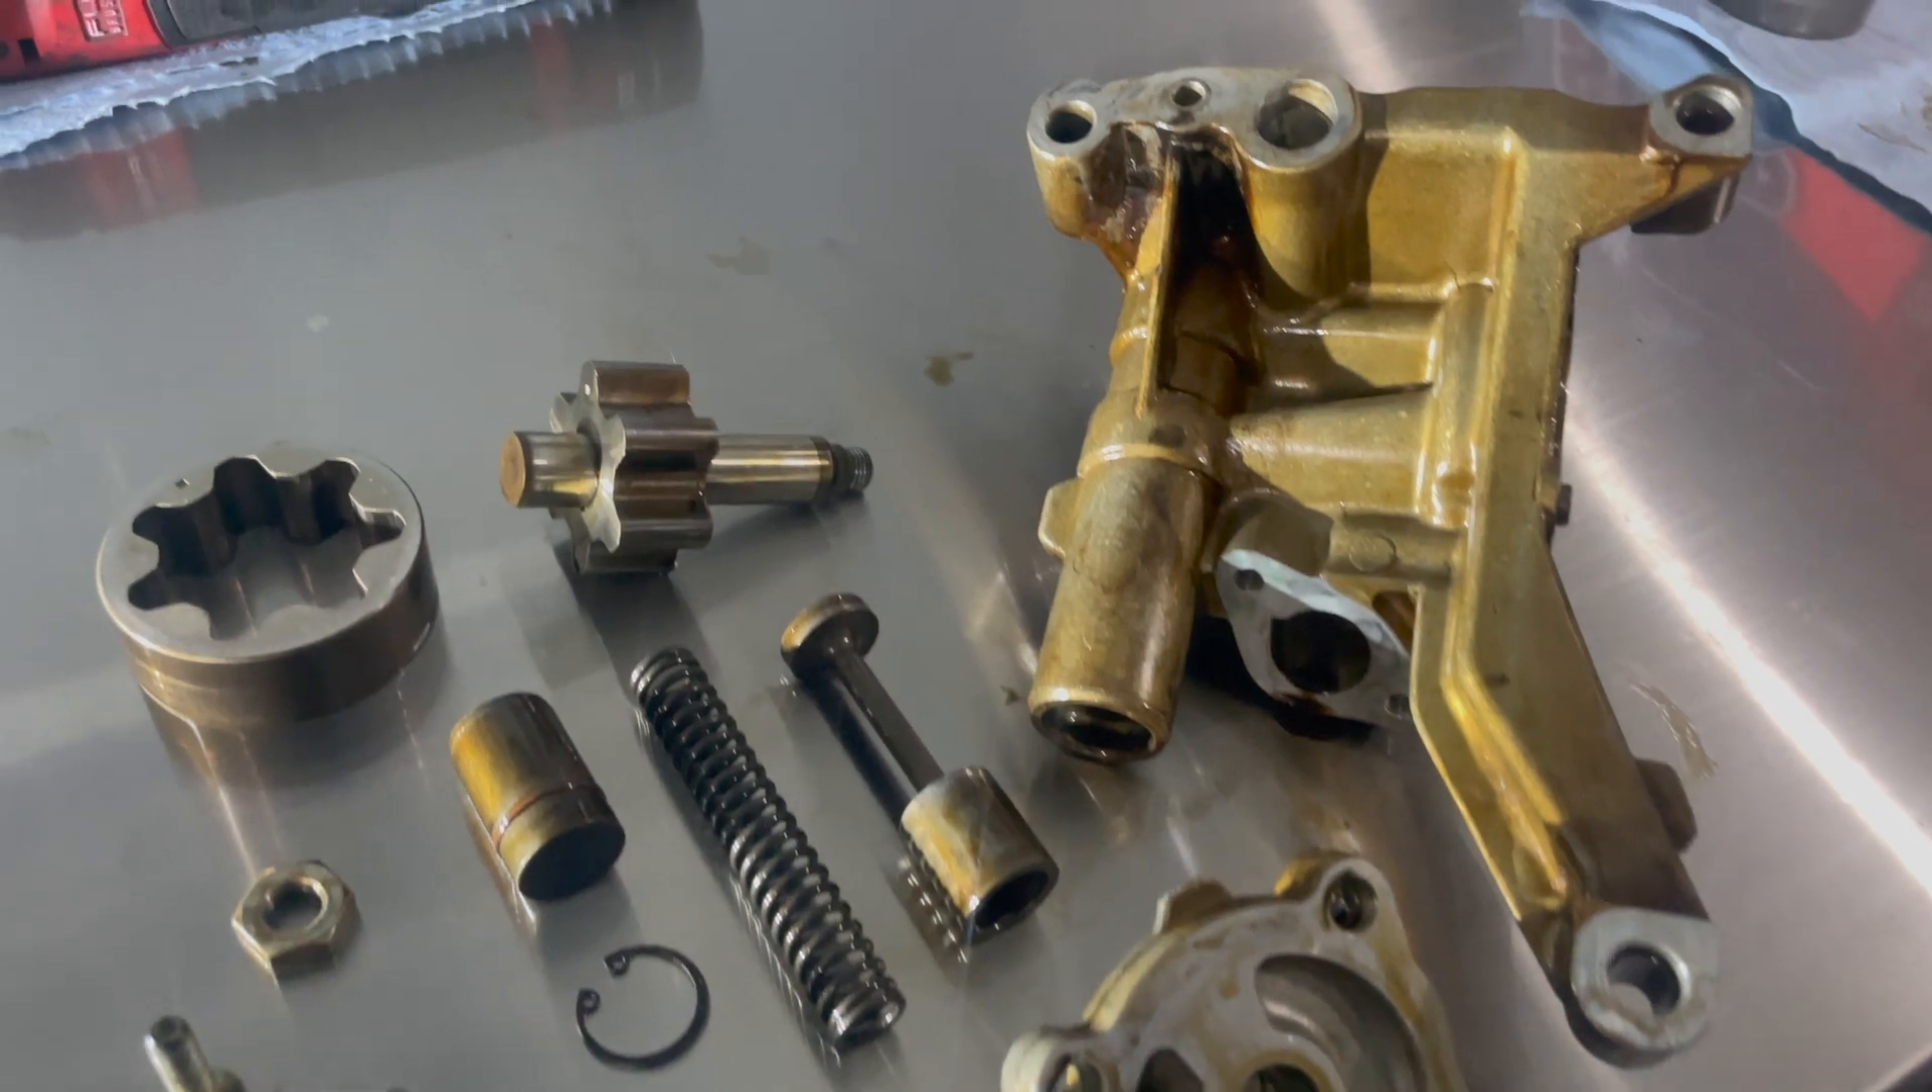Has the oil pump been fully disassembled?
Yes.